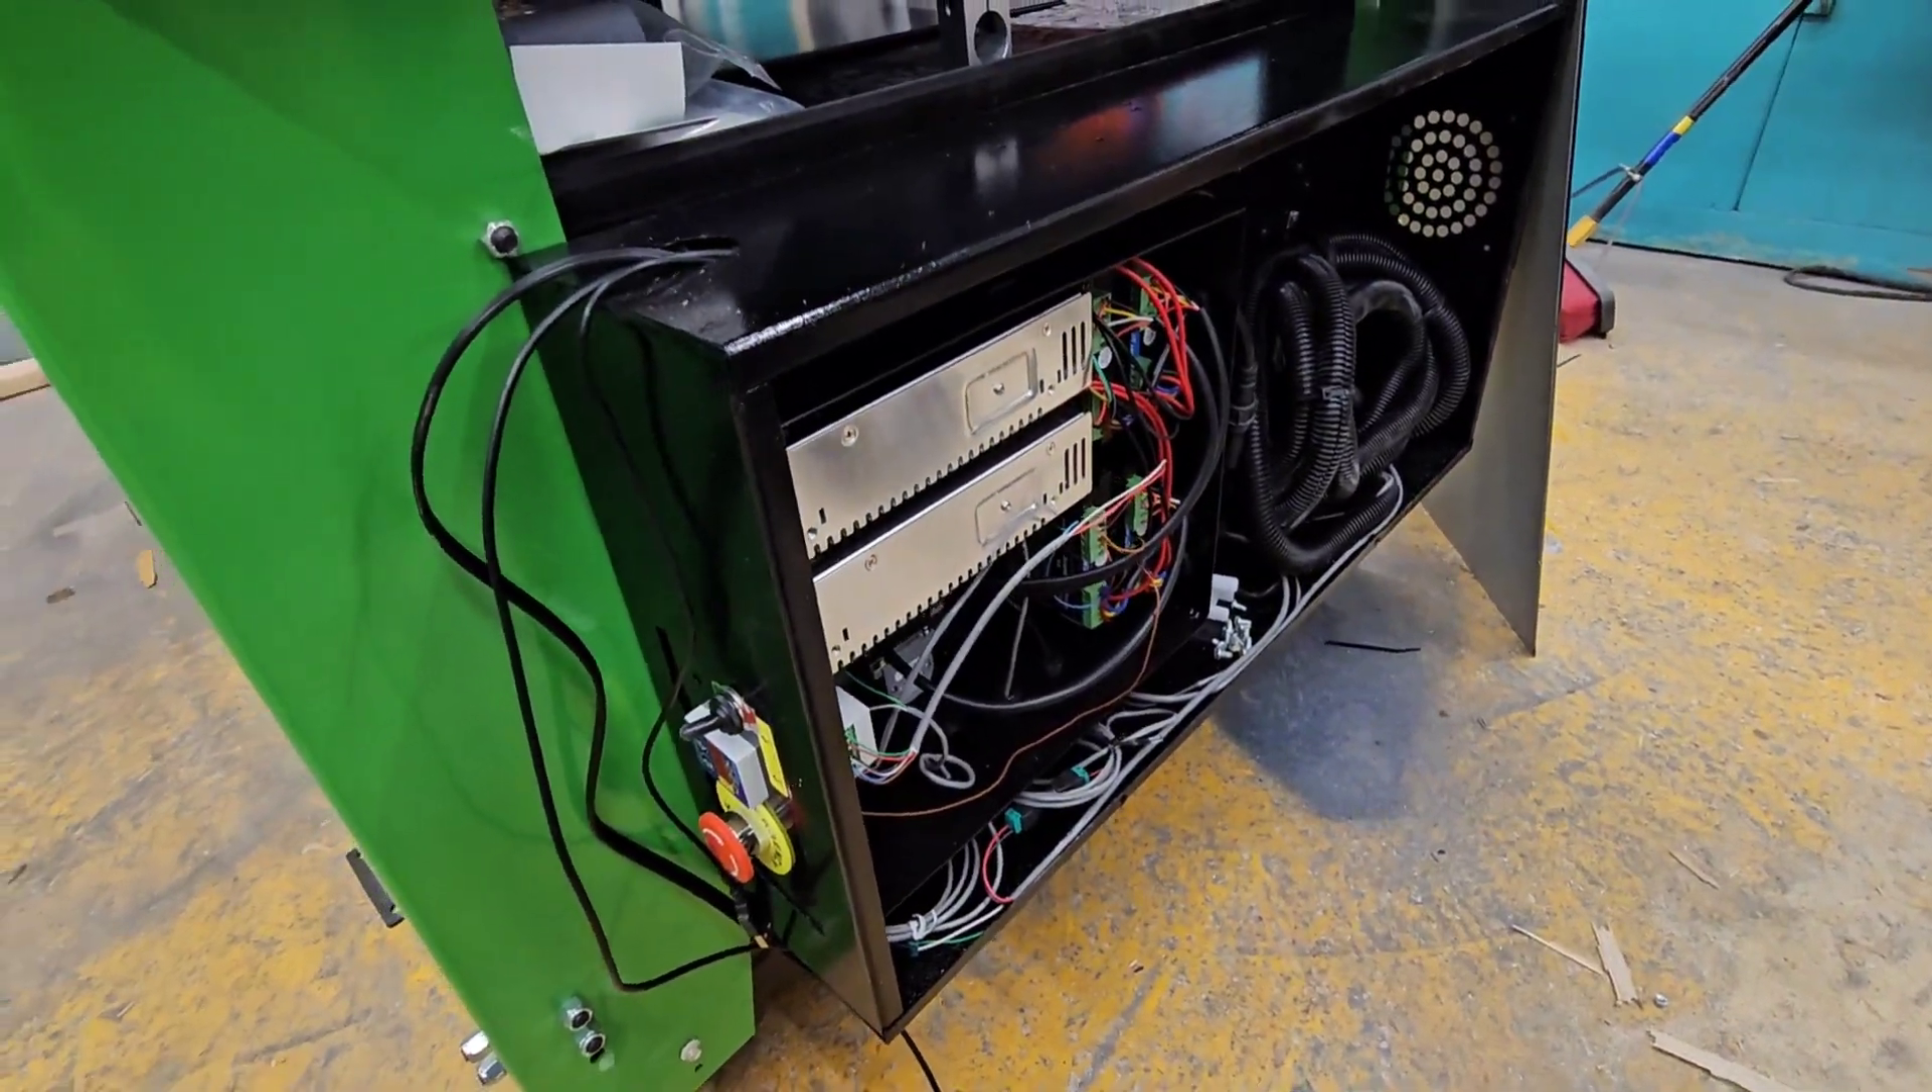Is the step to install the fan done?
No.